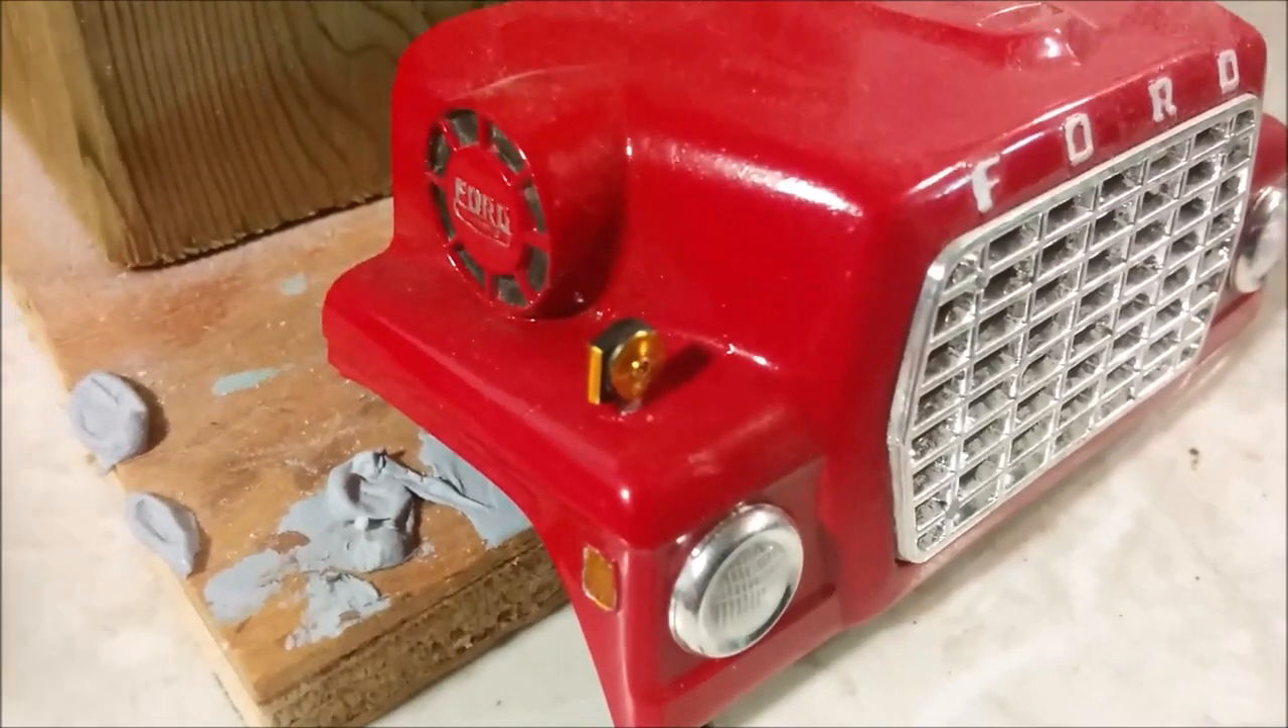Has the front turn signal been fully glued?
Yes.